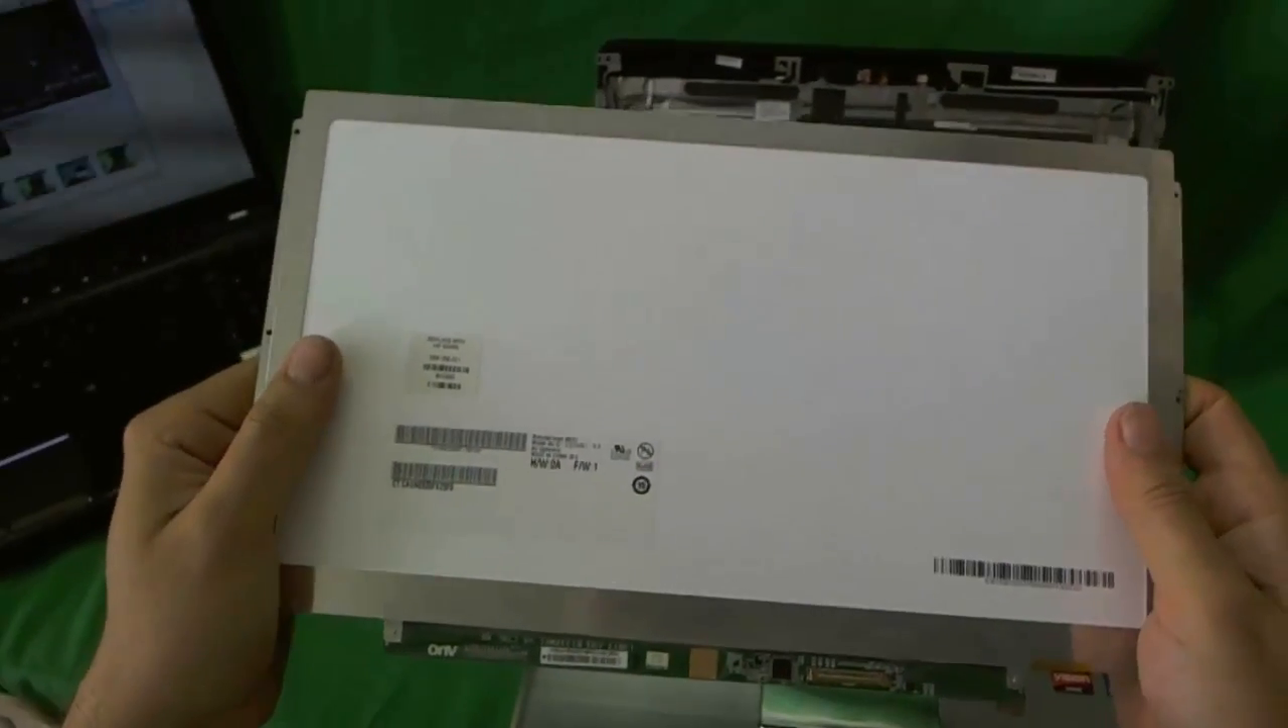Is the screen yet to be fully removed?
No.